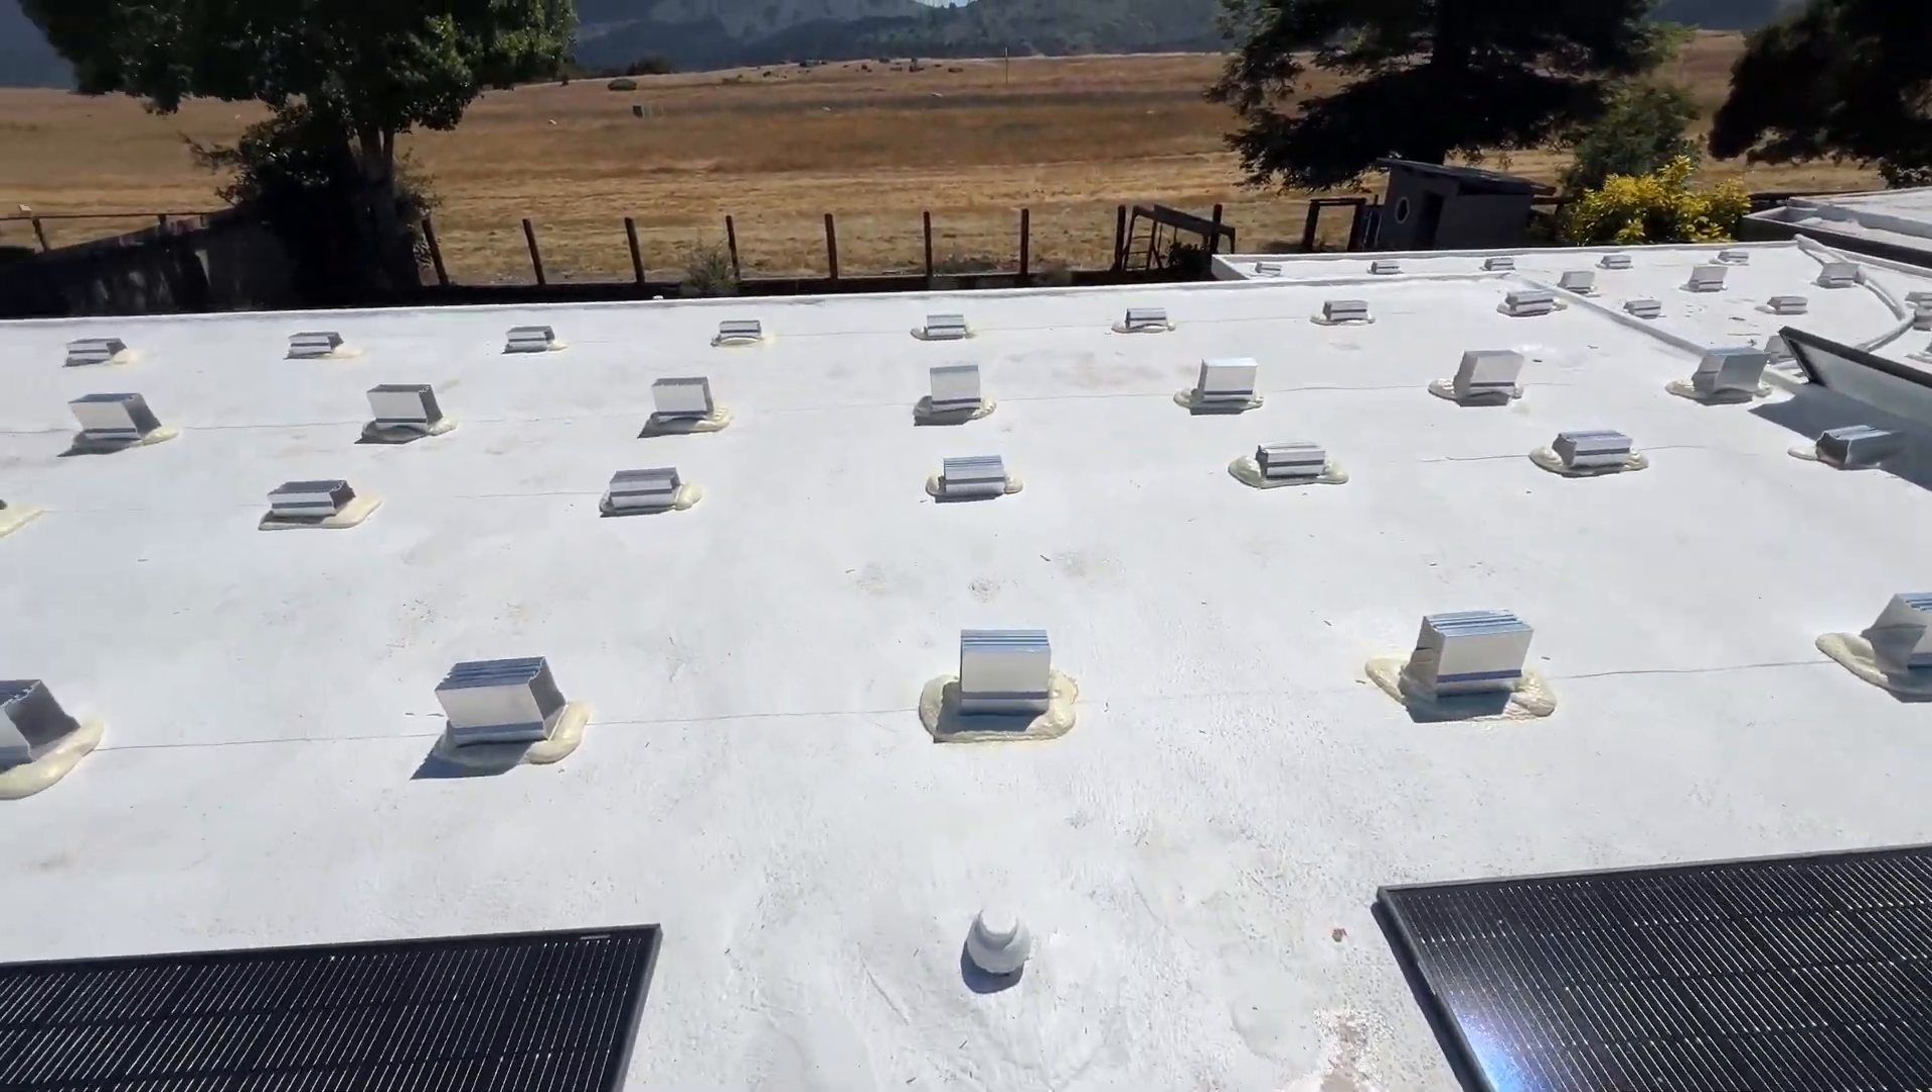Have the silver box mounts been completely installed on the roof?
Yes.